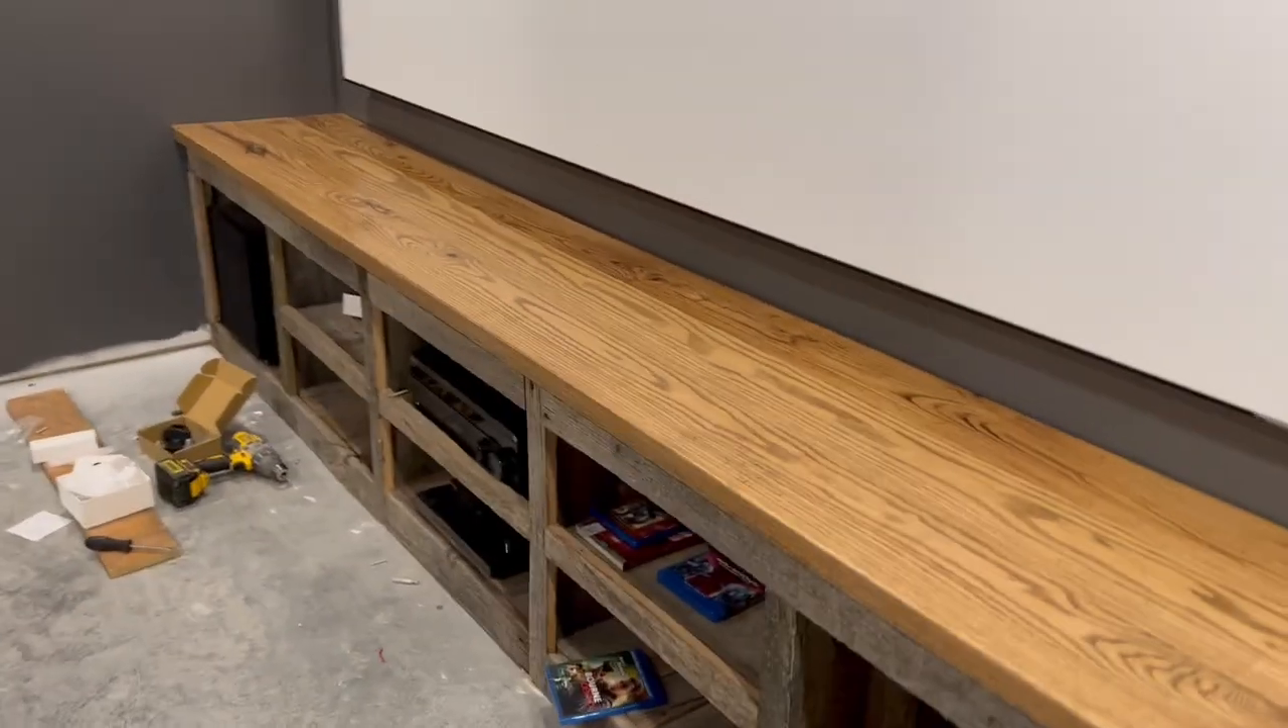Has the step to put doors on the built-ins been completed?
No.